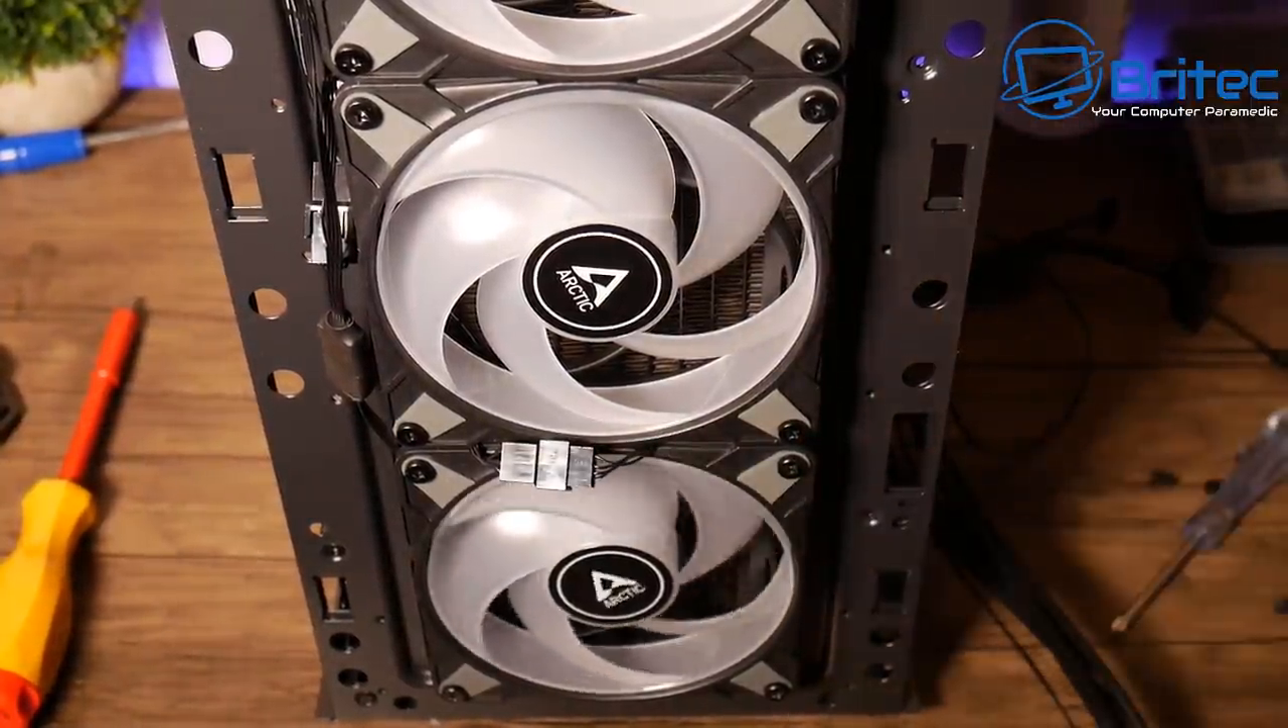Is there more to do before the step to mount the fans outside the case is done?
No.